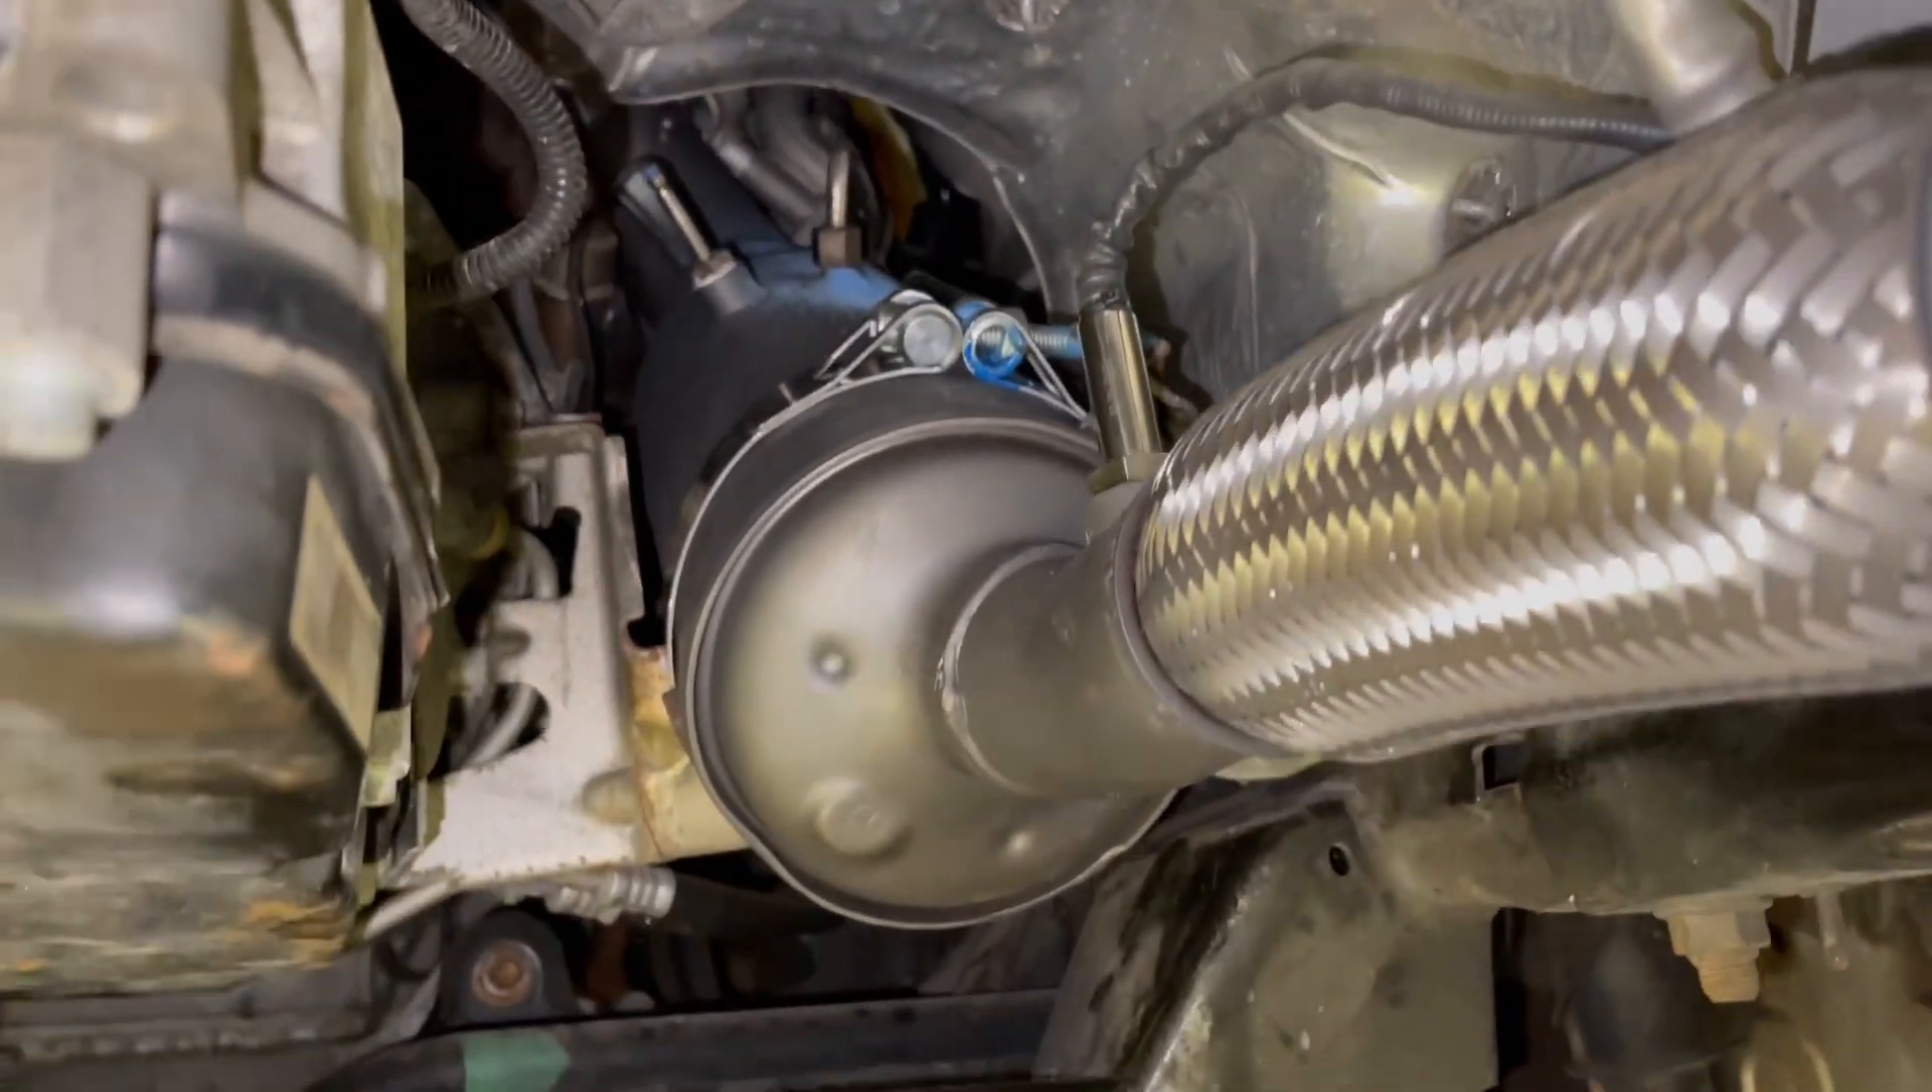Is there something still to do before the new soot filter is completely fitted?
No.